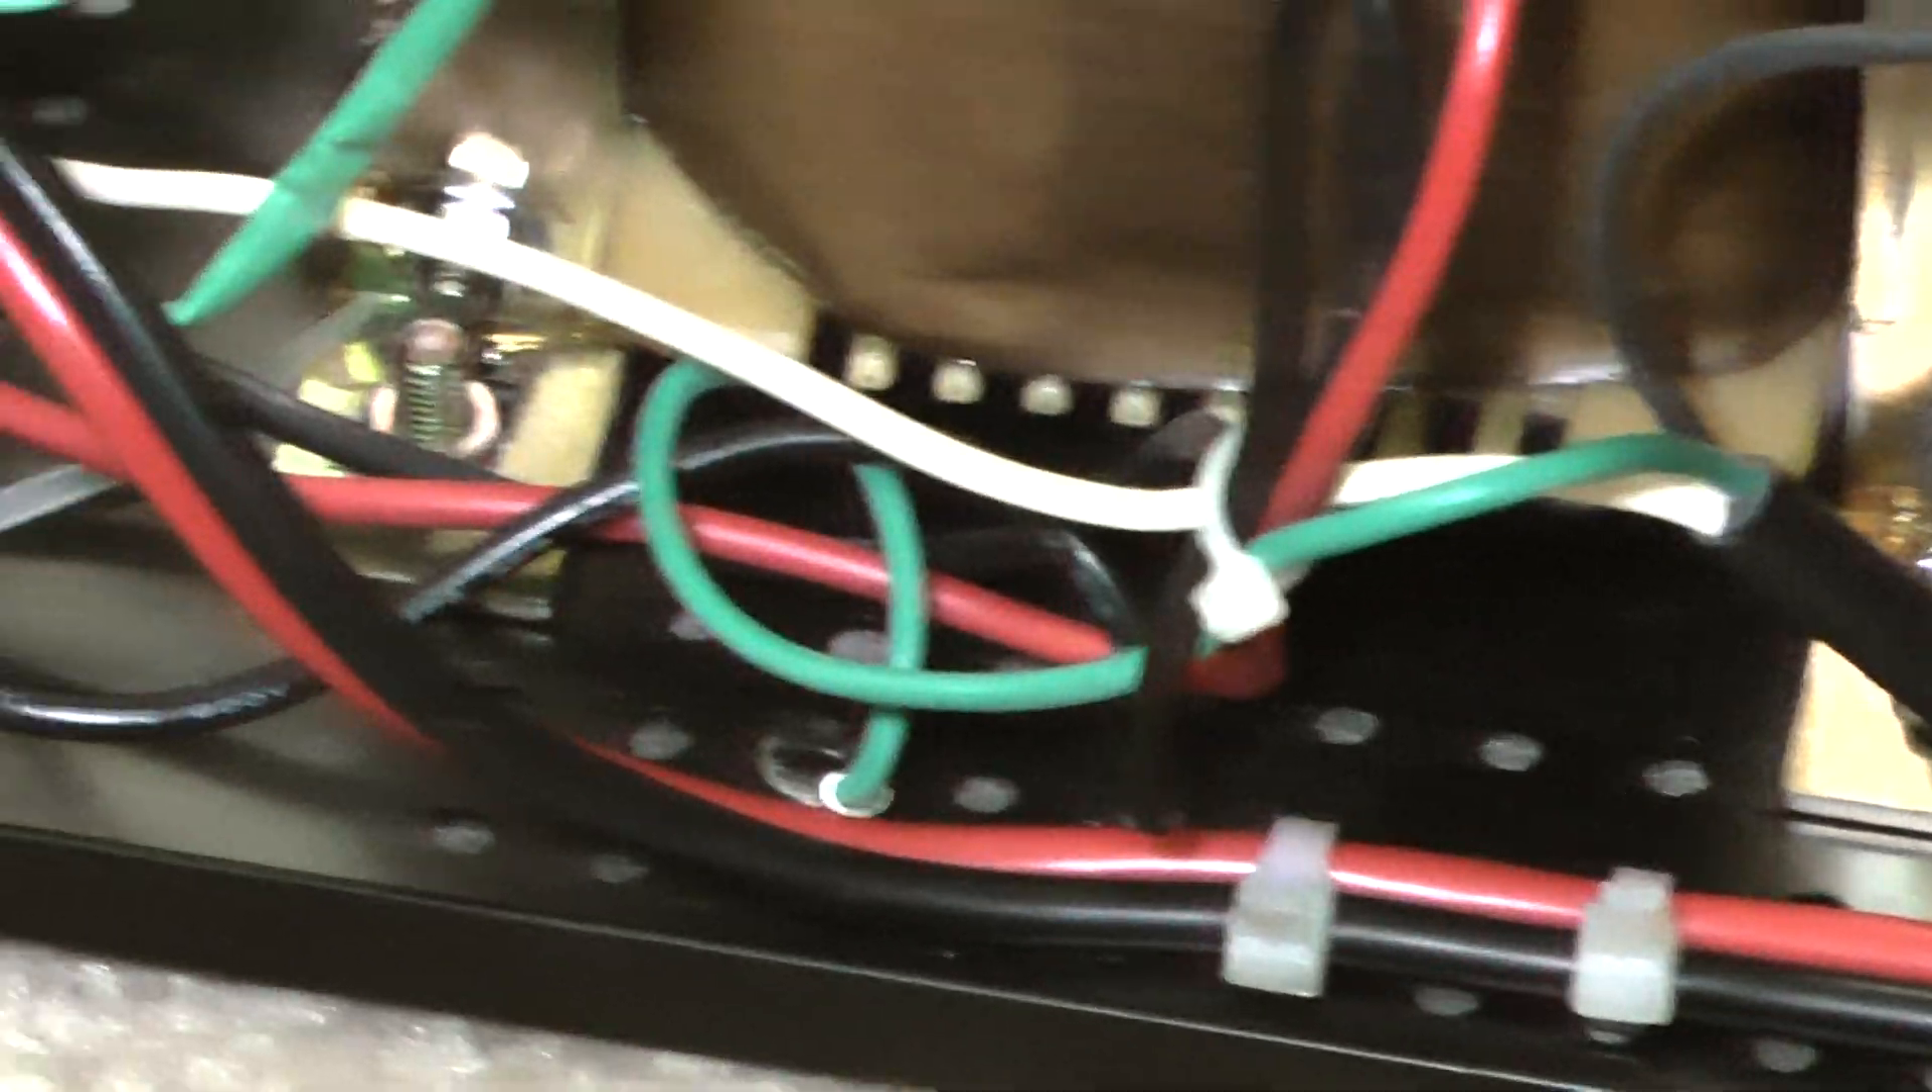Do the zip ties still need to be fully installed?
No.